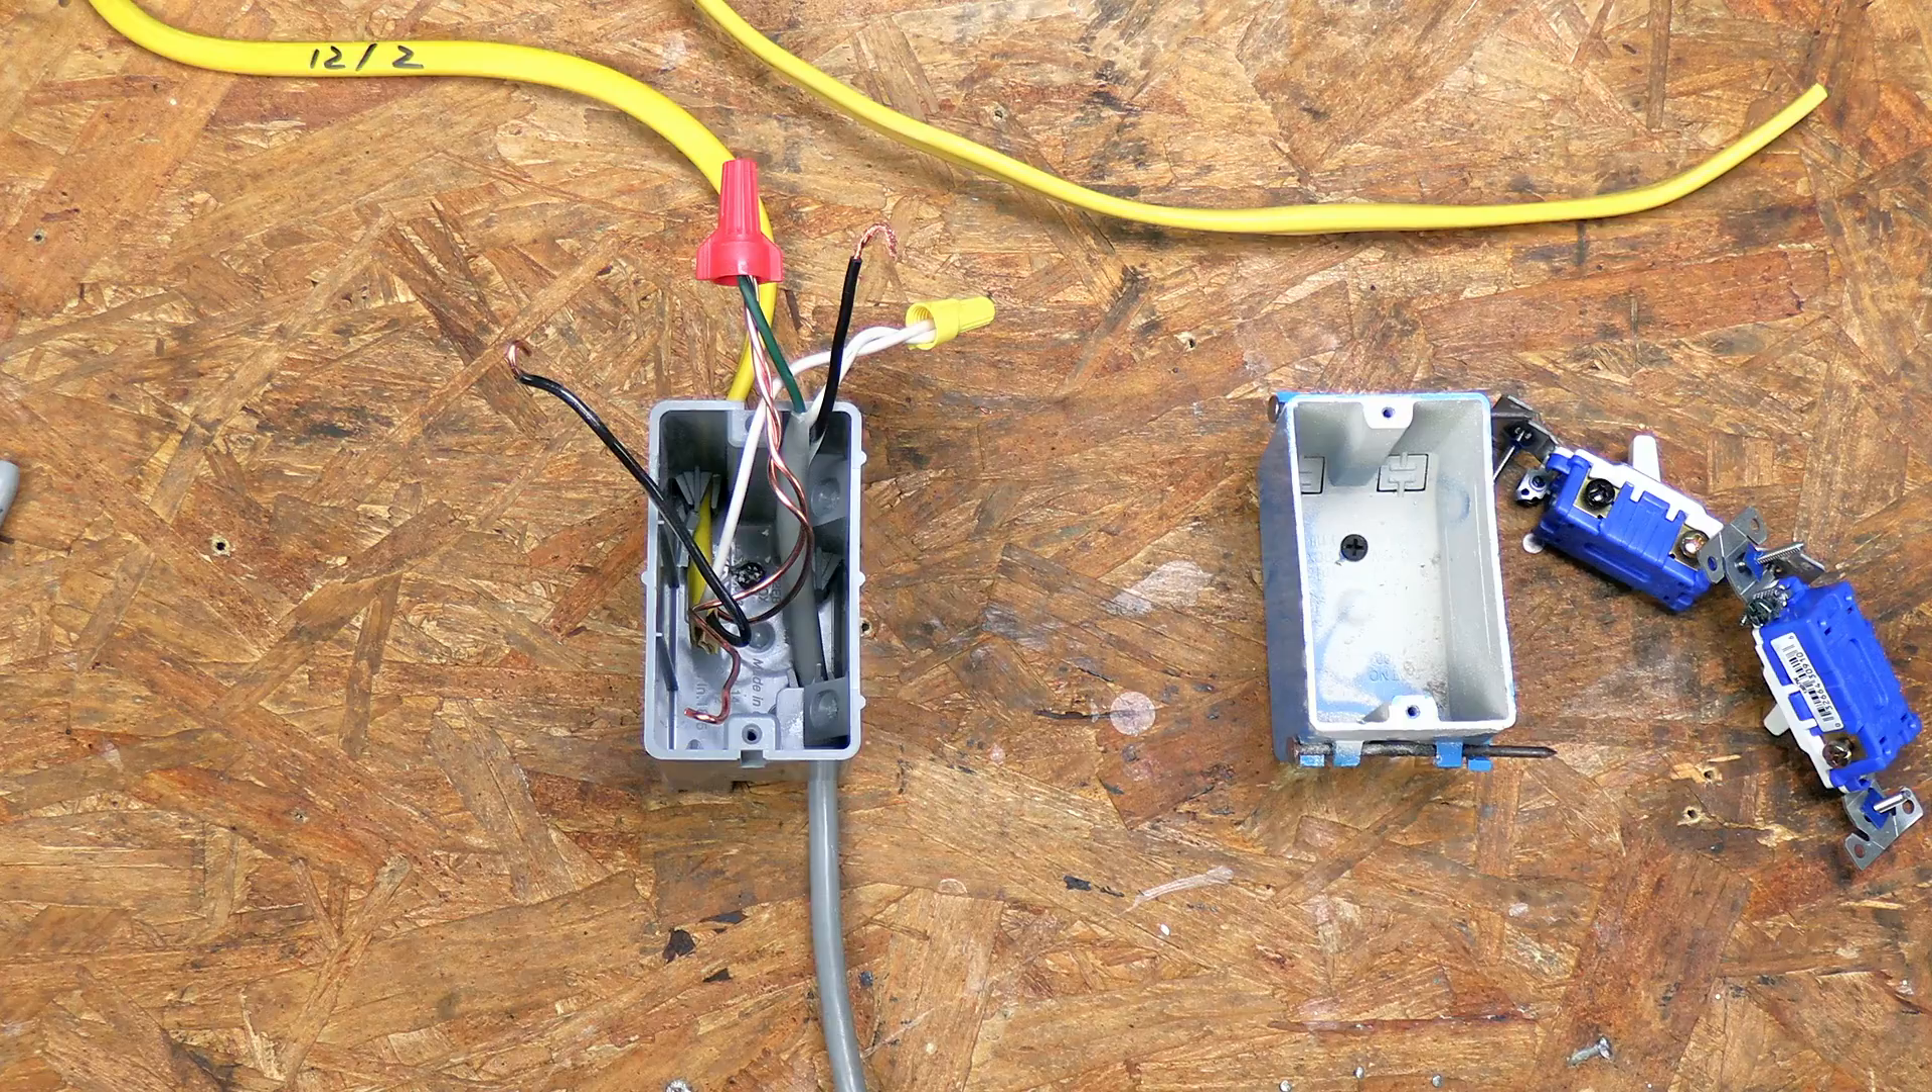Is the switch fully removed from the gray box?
Yes.